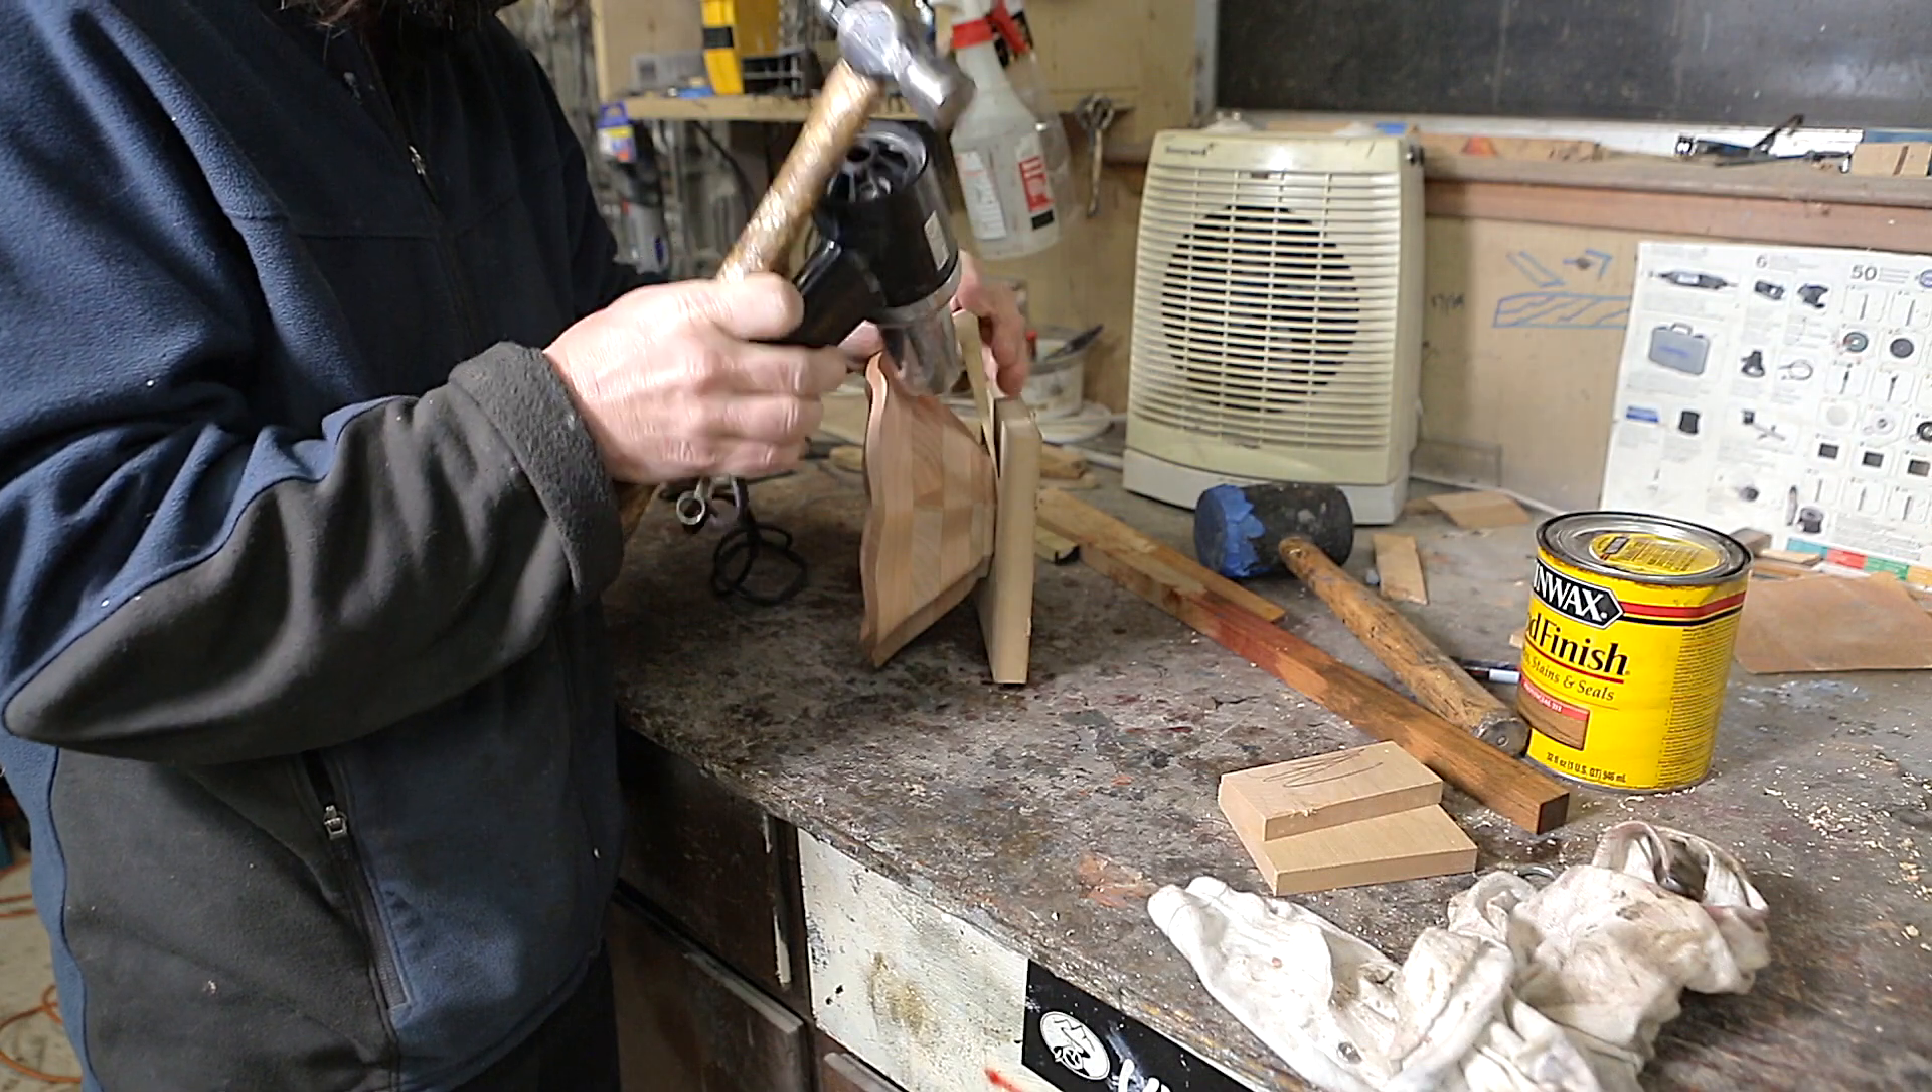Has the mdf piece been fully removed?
No.